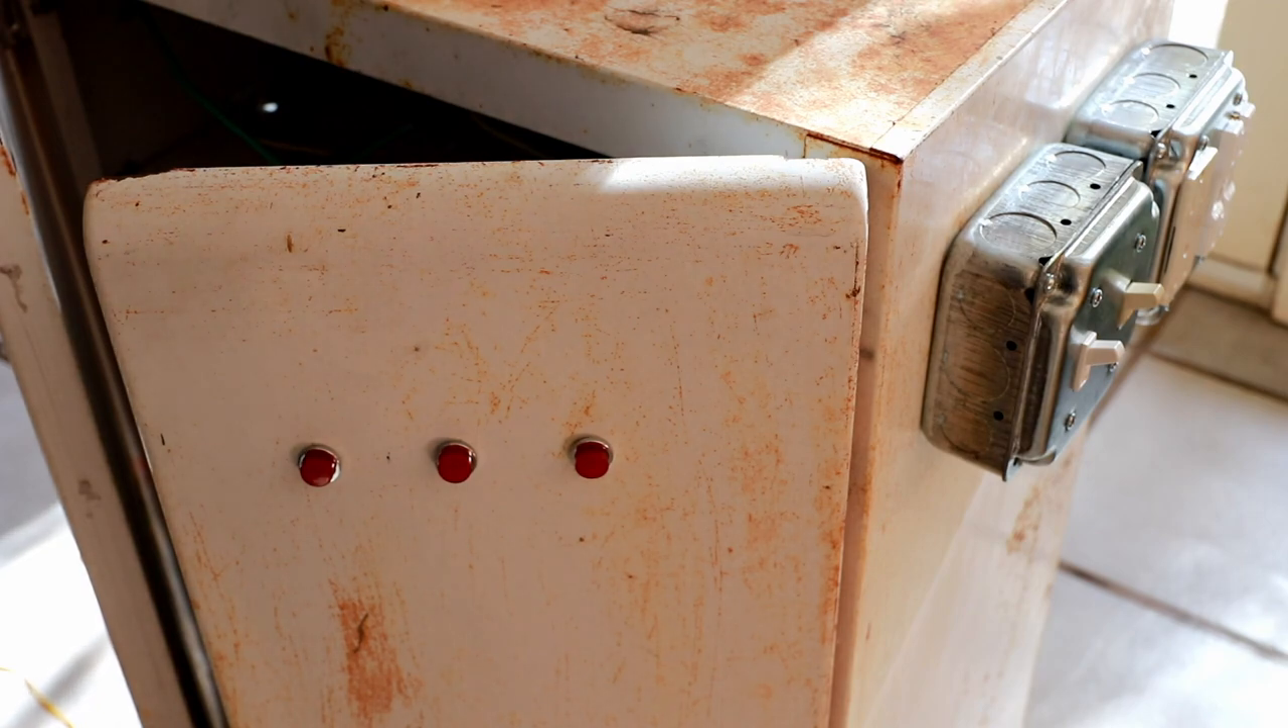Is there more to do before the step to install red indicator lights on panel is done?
No.